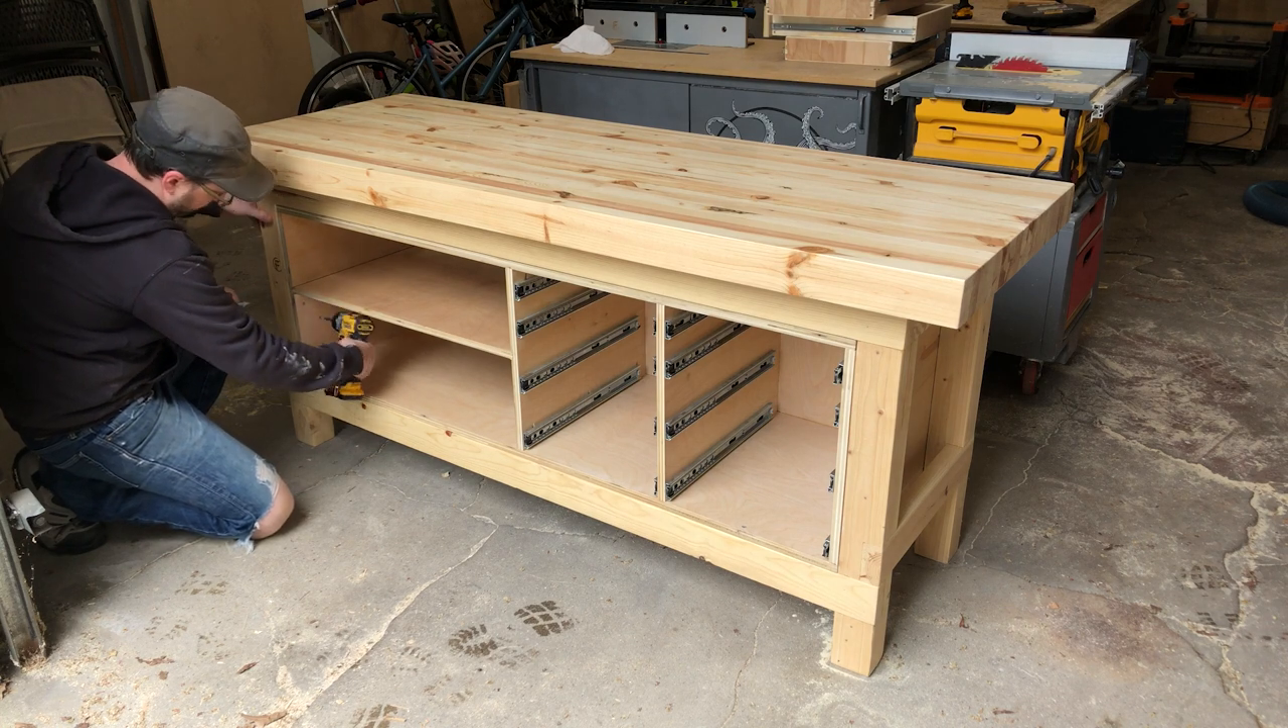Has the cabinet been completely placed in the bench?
Yes.